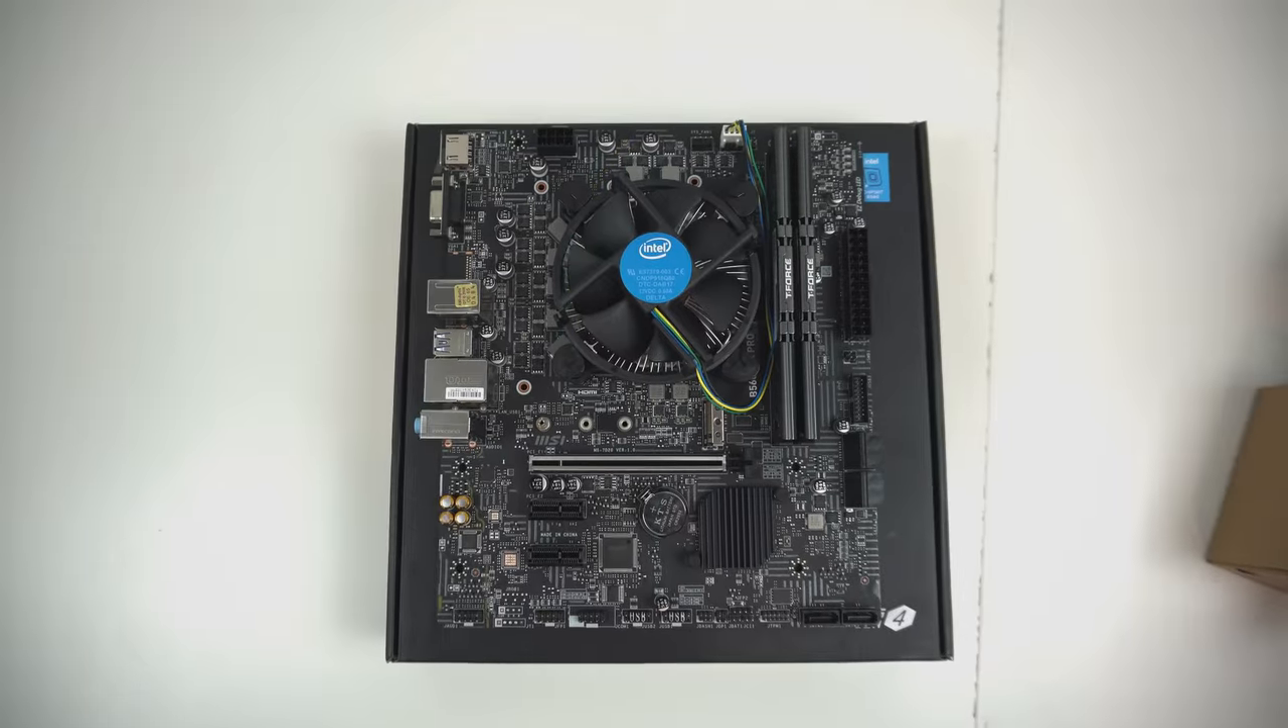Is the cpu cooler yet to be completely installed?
No.